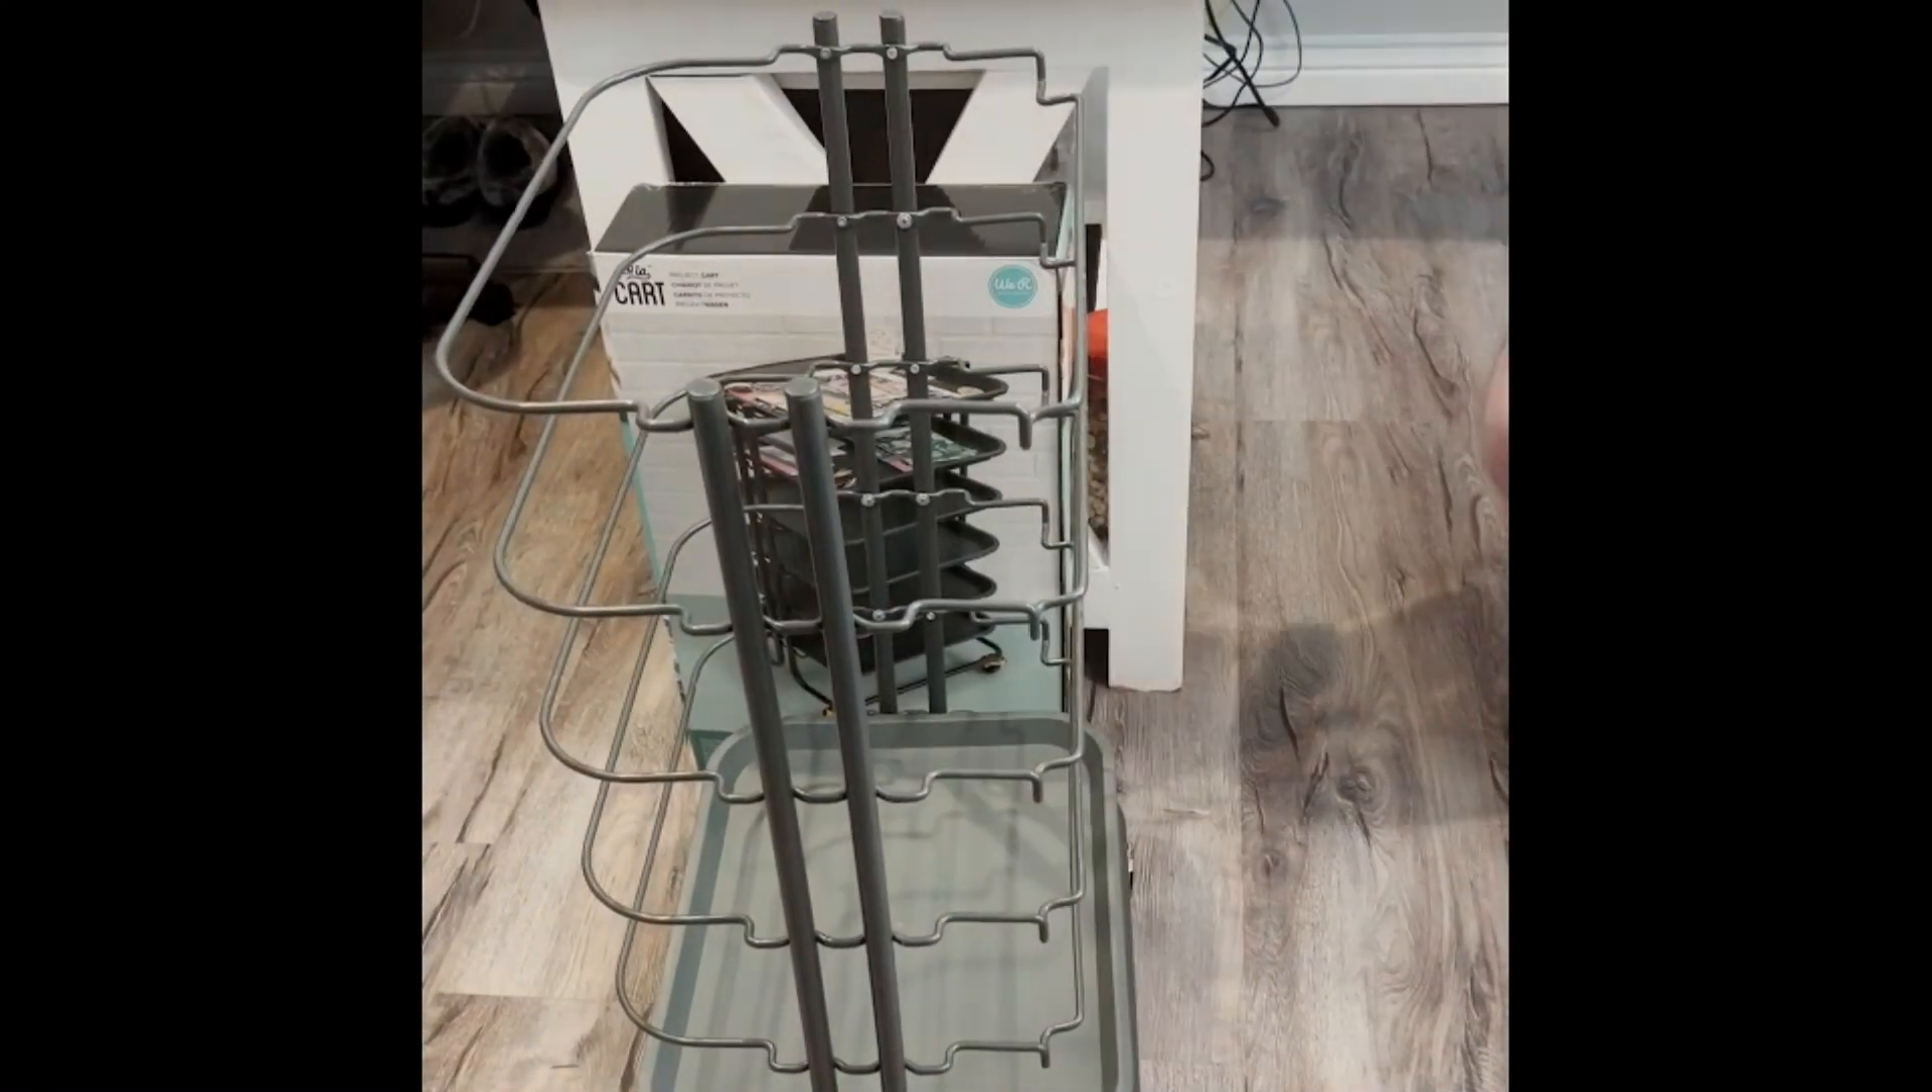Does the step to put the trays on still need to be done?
Yes.